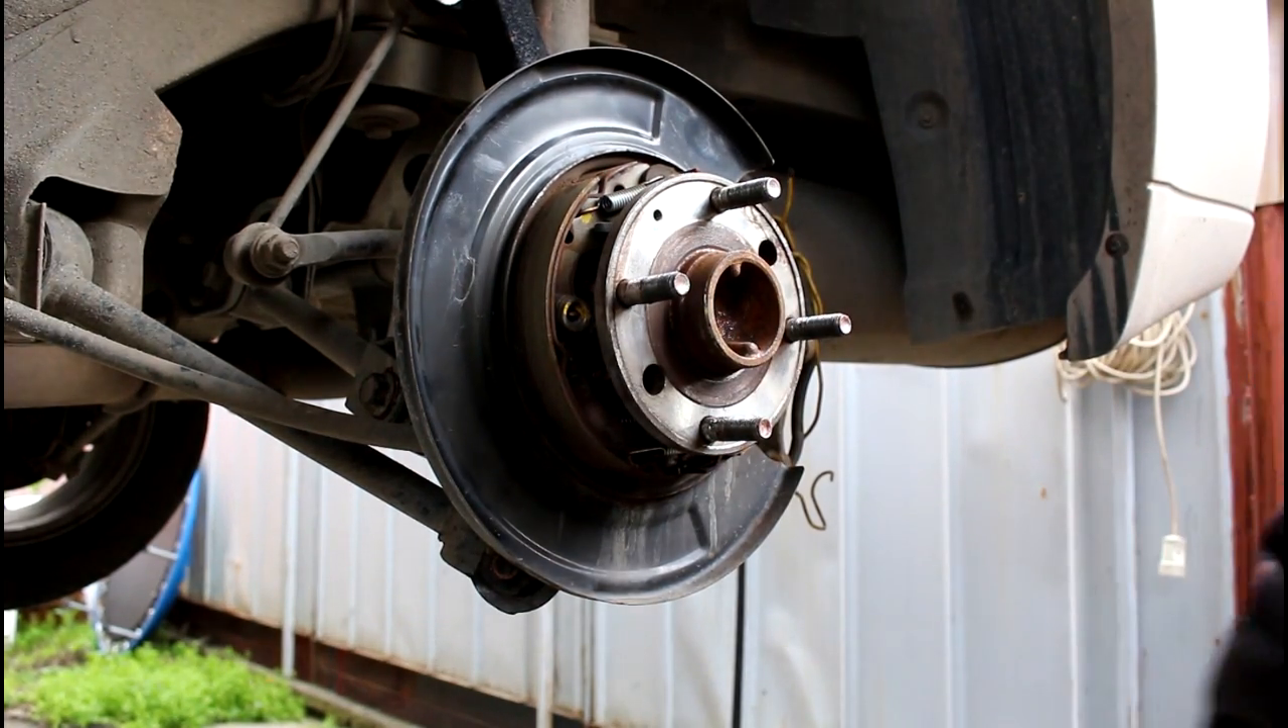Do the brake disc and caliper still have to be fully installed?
Yes.